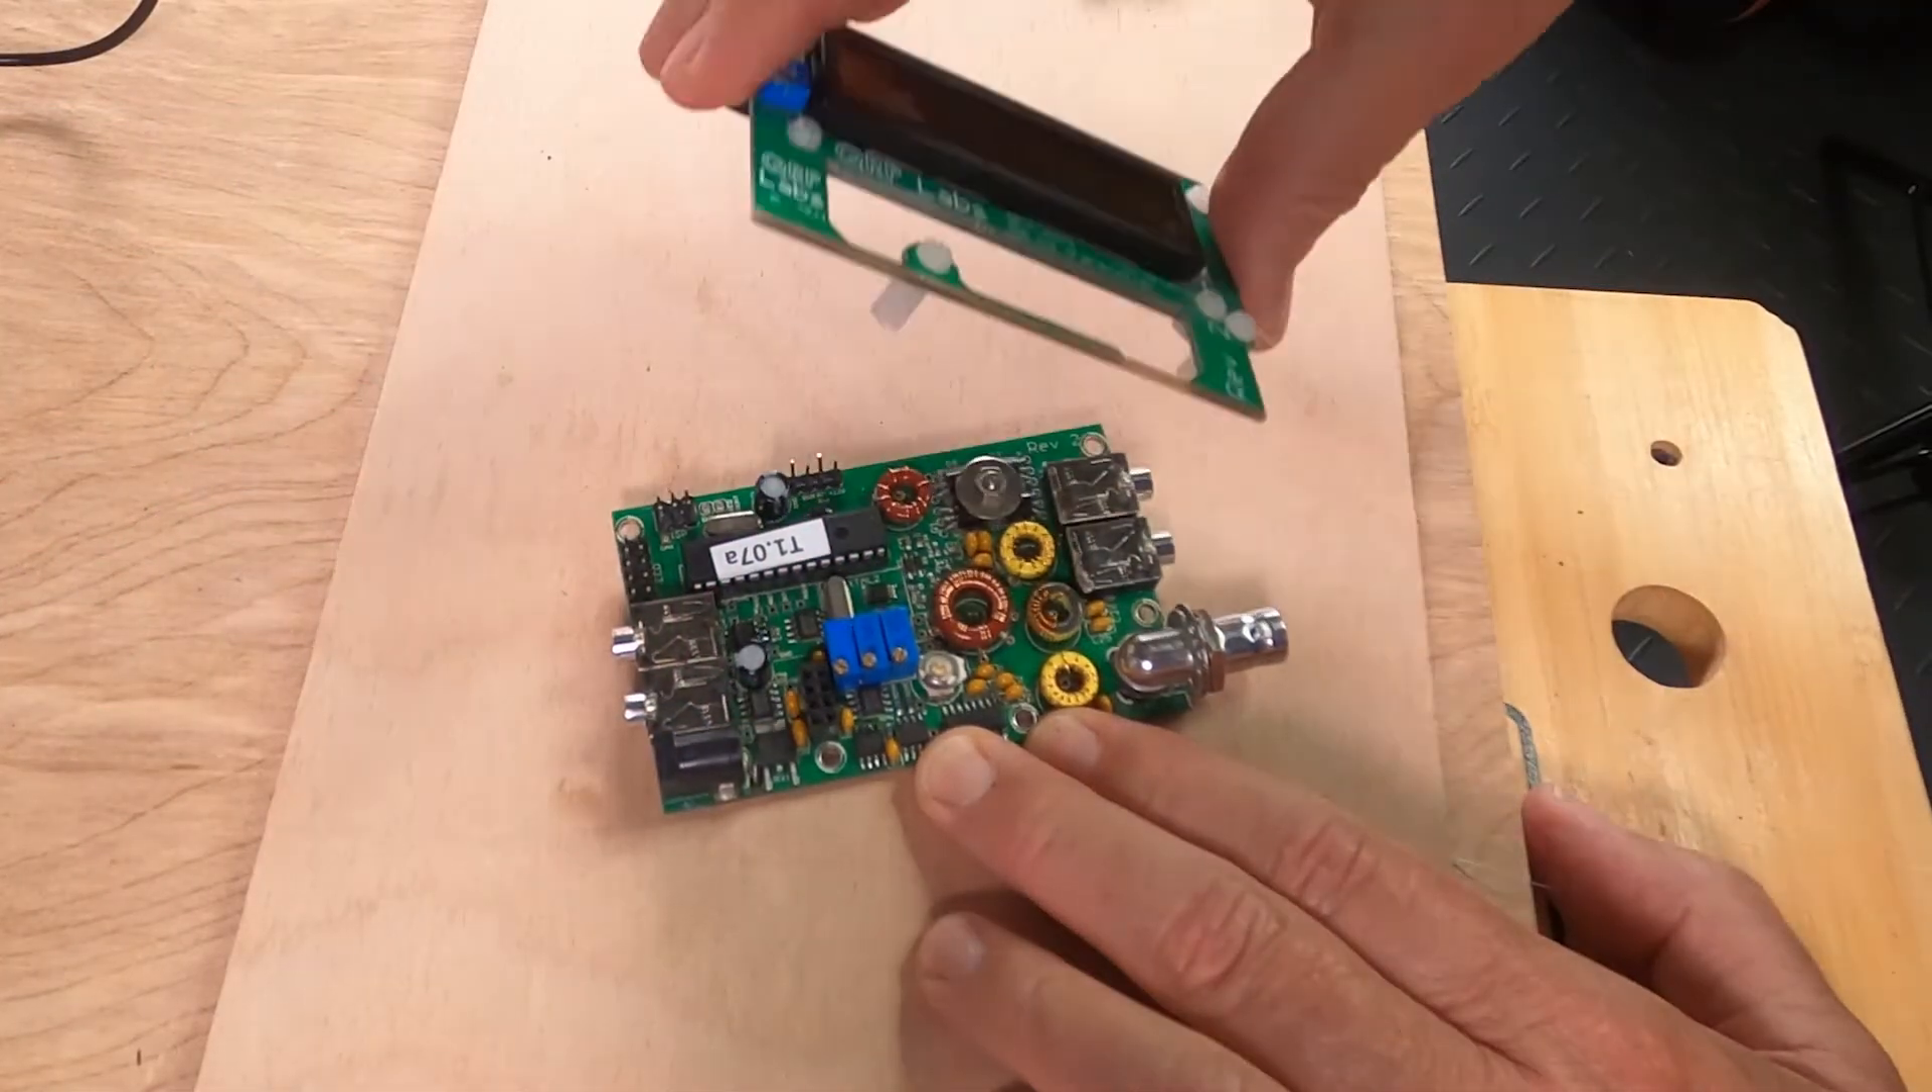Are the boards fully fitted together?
No.